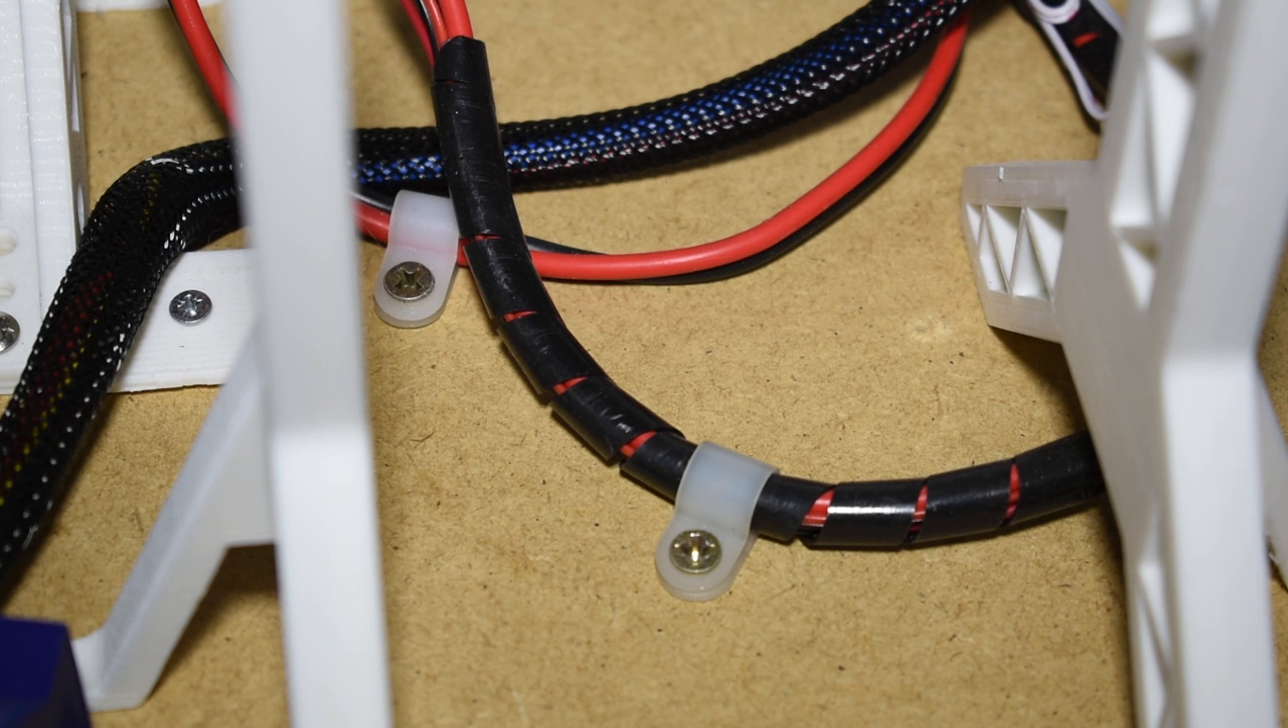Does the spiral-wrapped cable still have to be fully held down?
No.